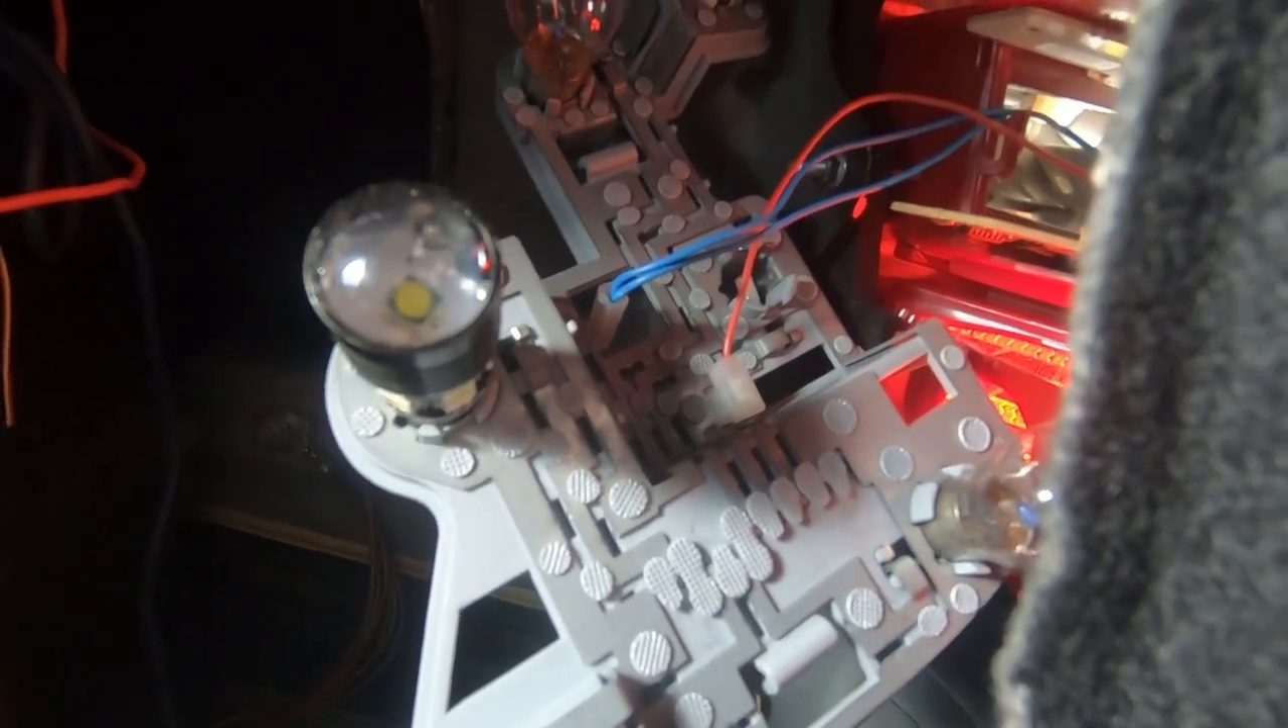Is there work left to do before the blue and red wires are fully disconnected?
Yes.